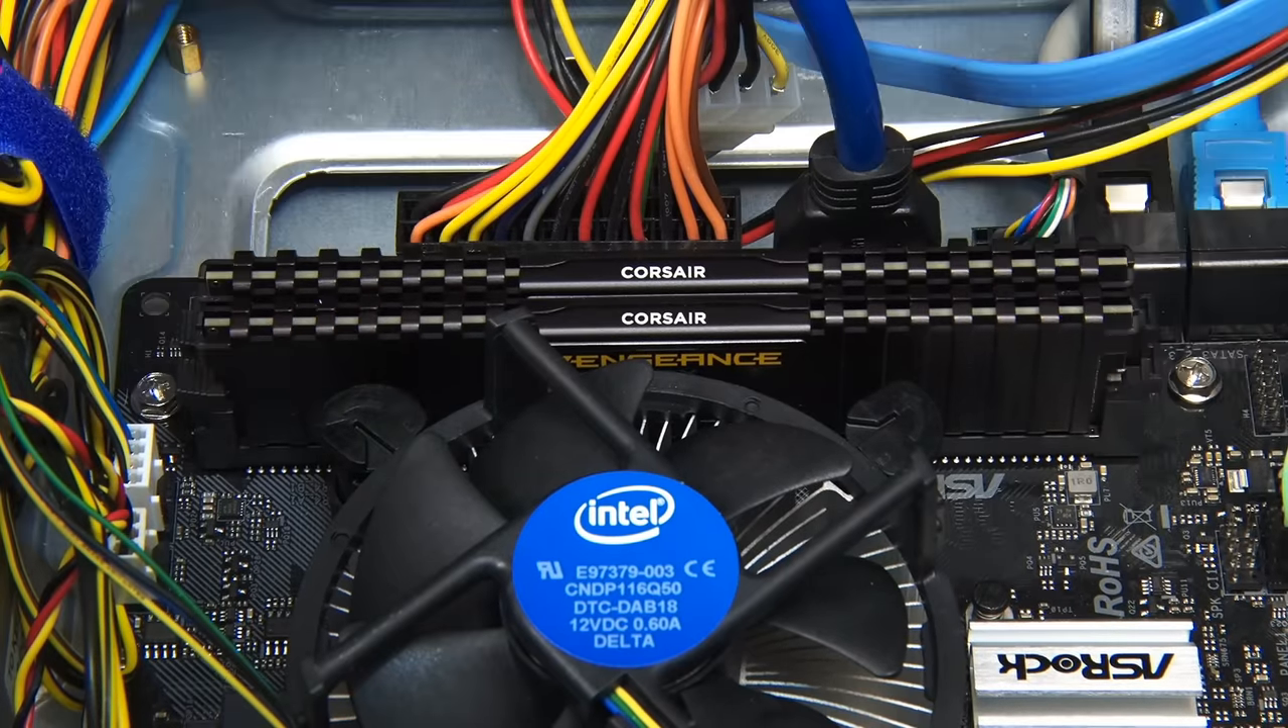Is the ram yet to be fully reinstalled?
No.